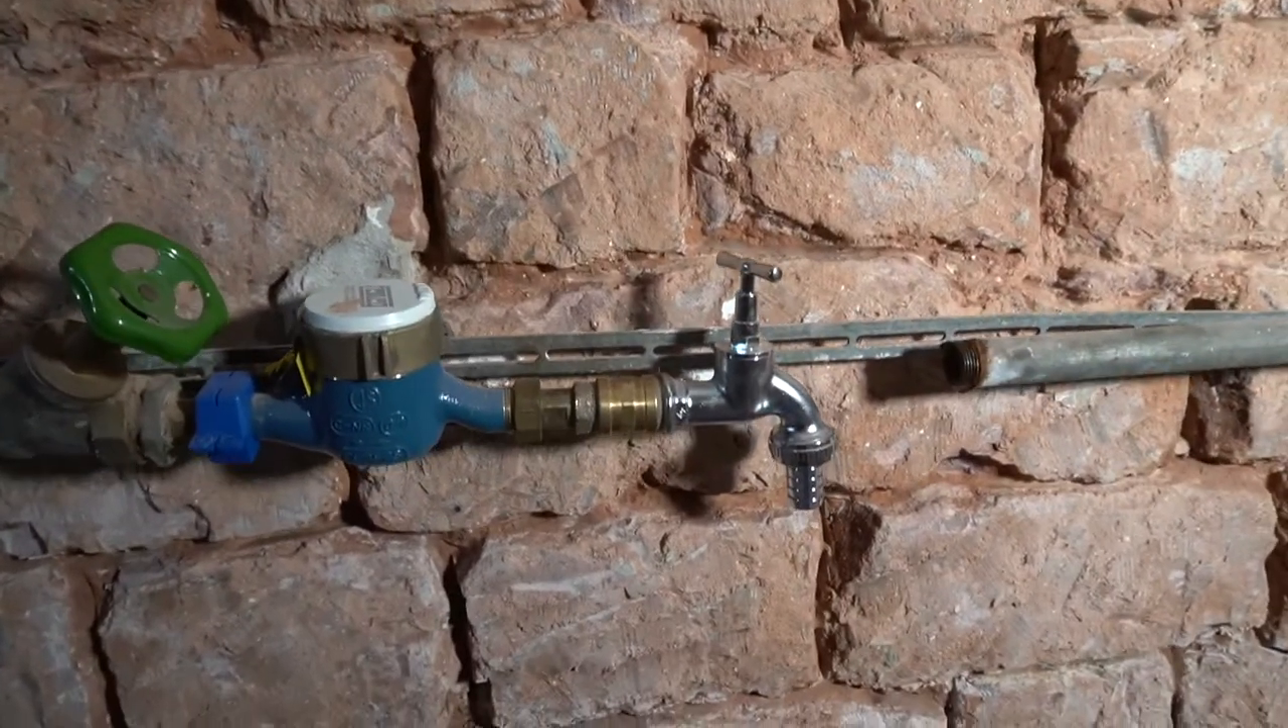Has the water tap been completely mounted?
Yes.